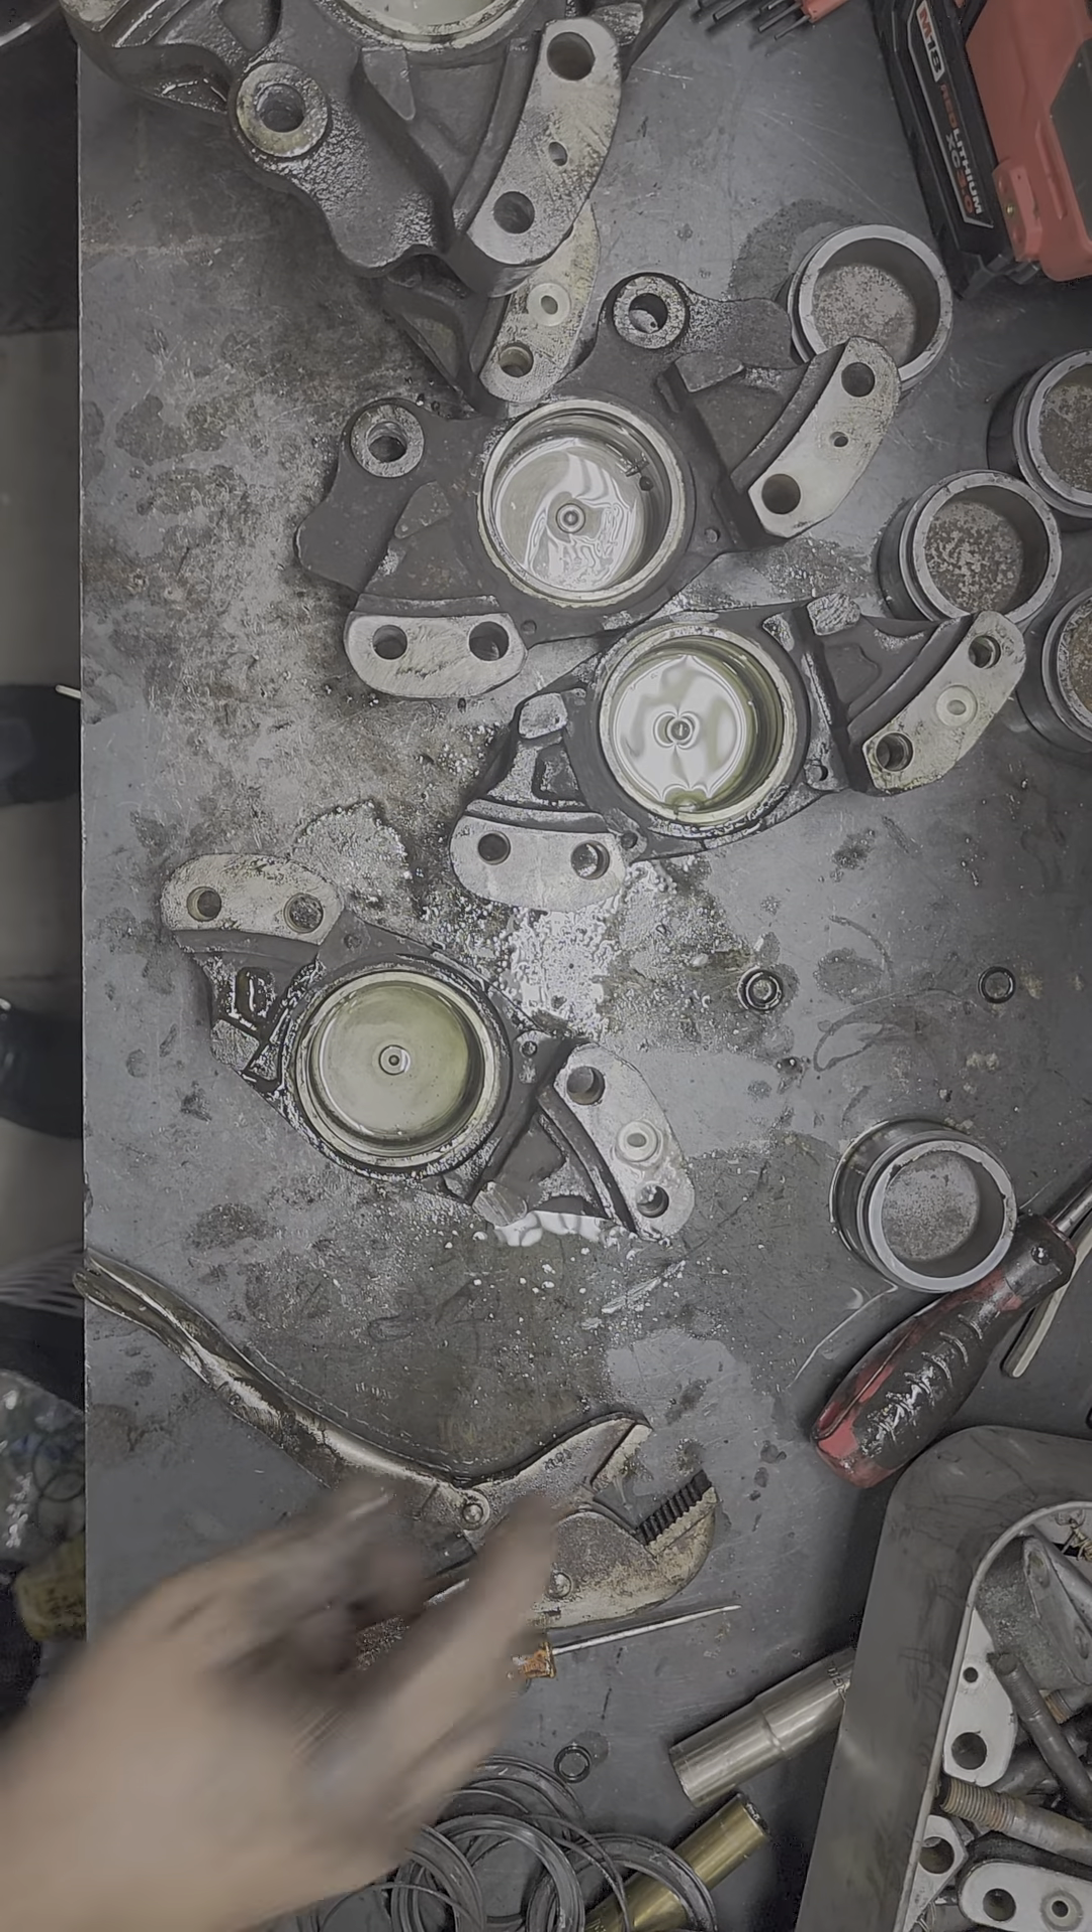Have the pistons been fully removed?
Yes.